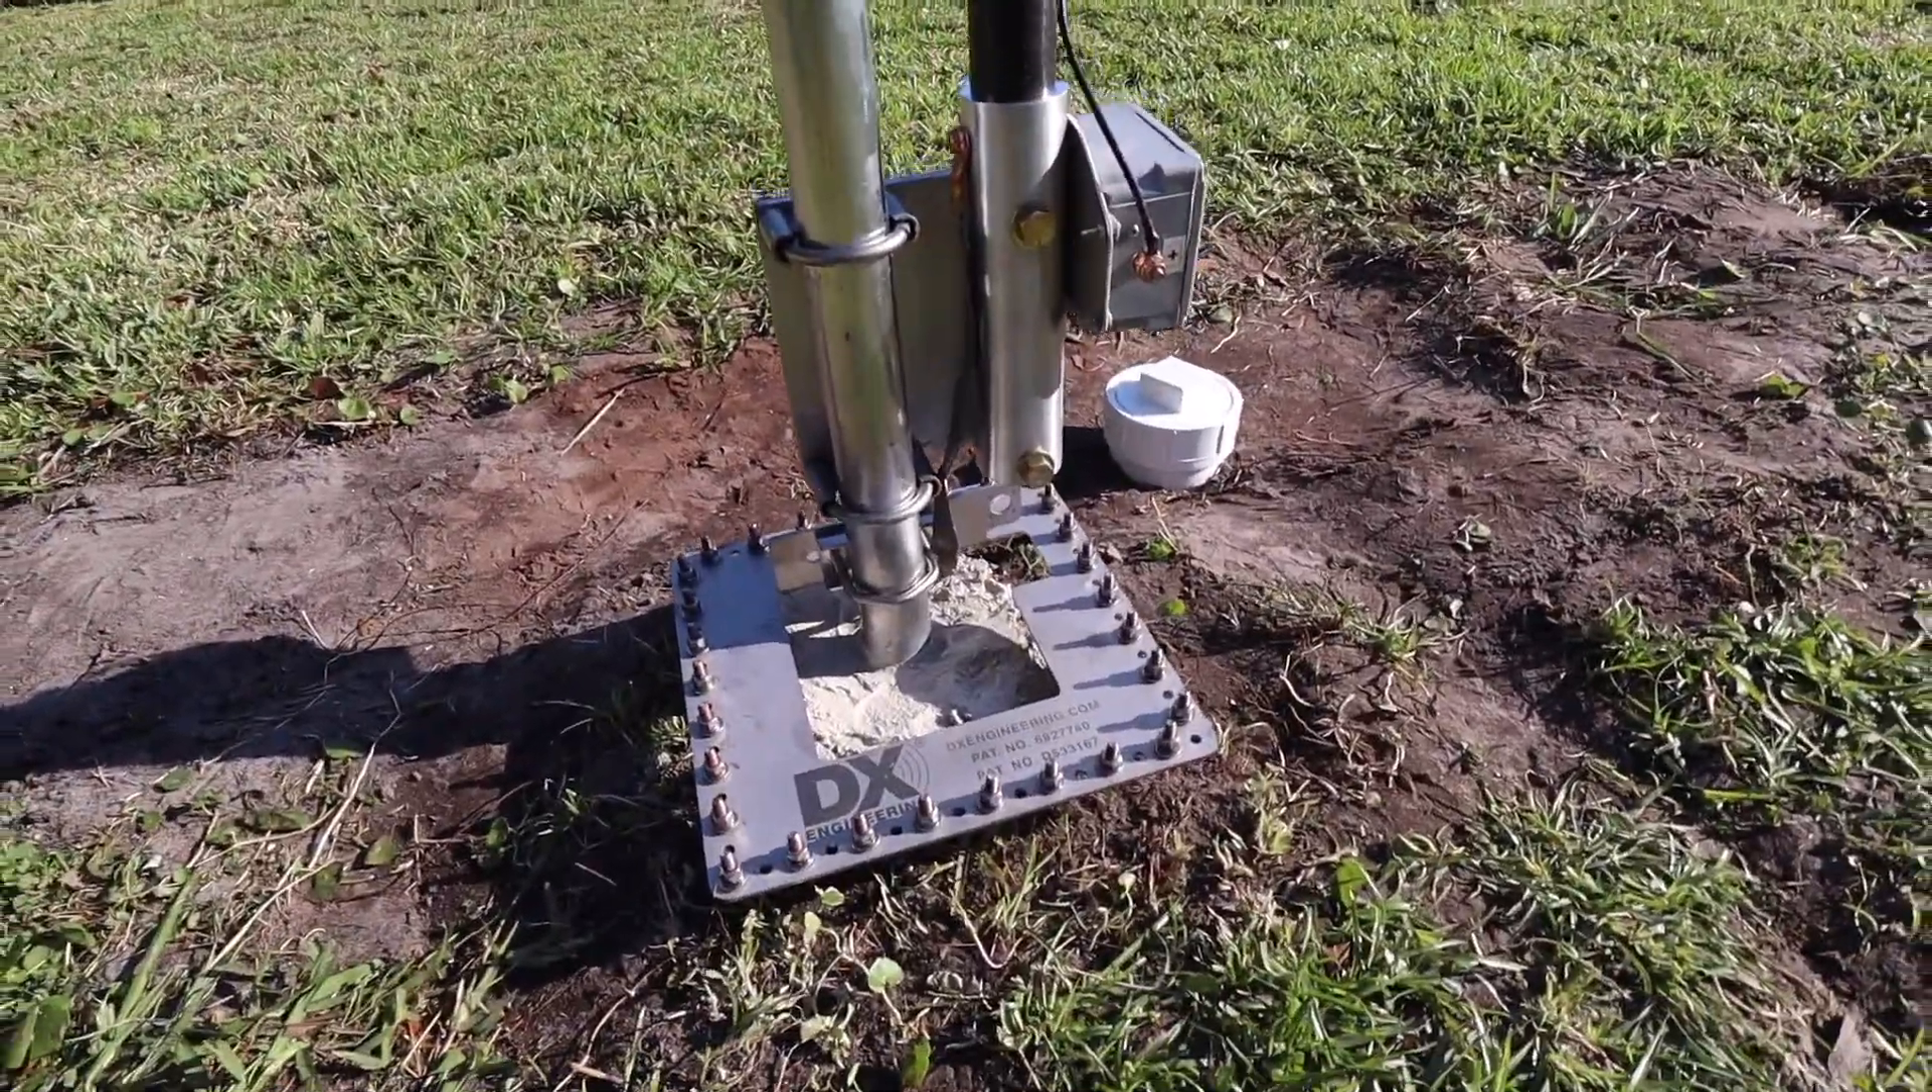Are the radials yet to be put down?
Yes.